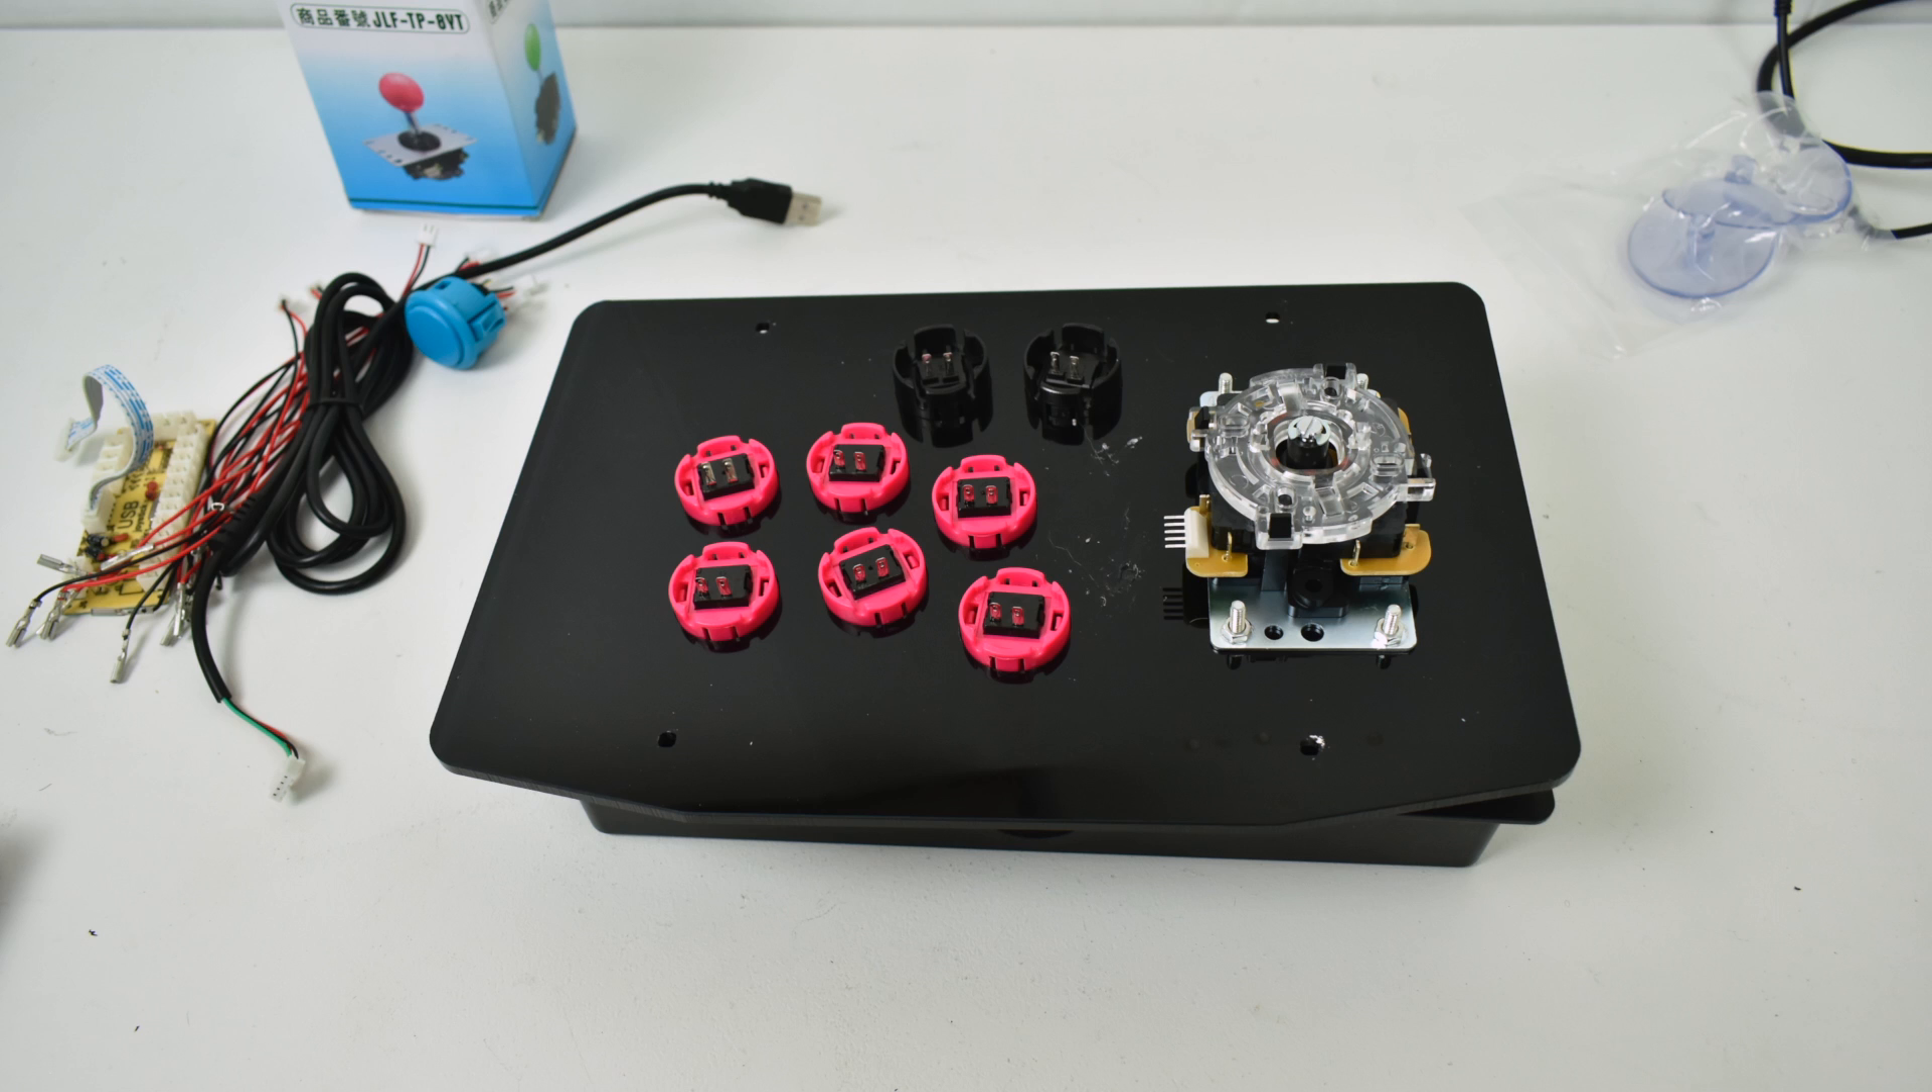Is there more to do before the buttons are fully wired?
Yes.